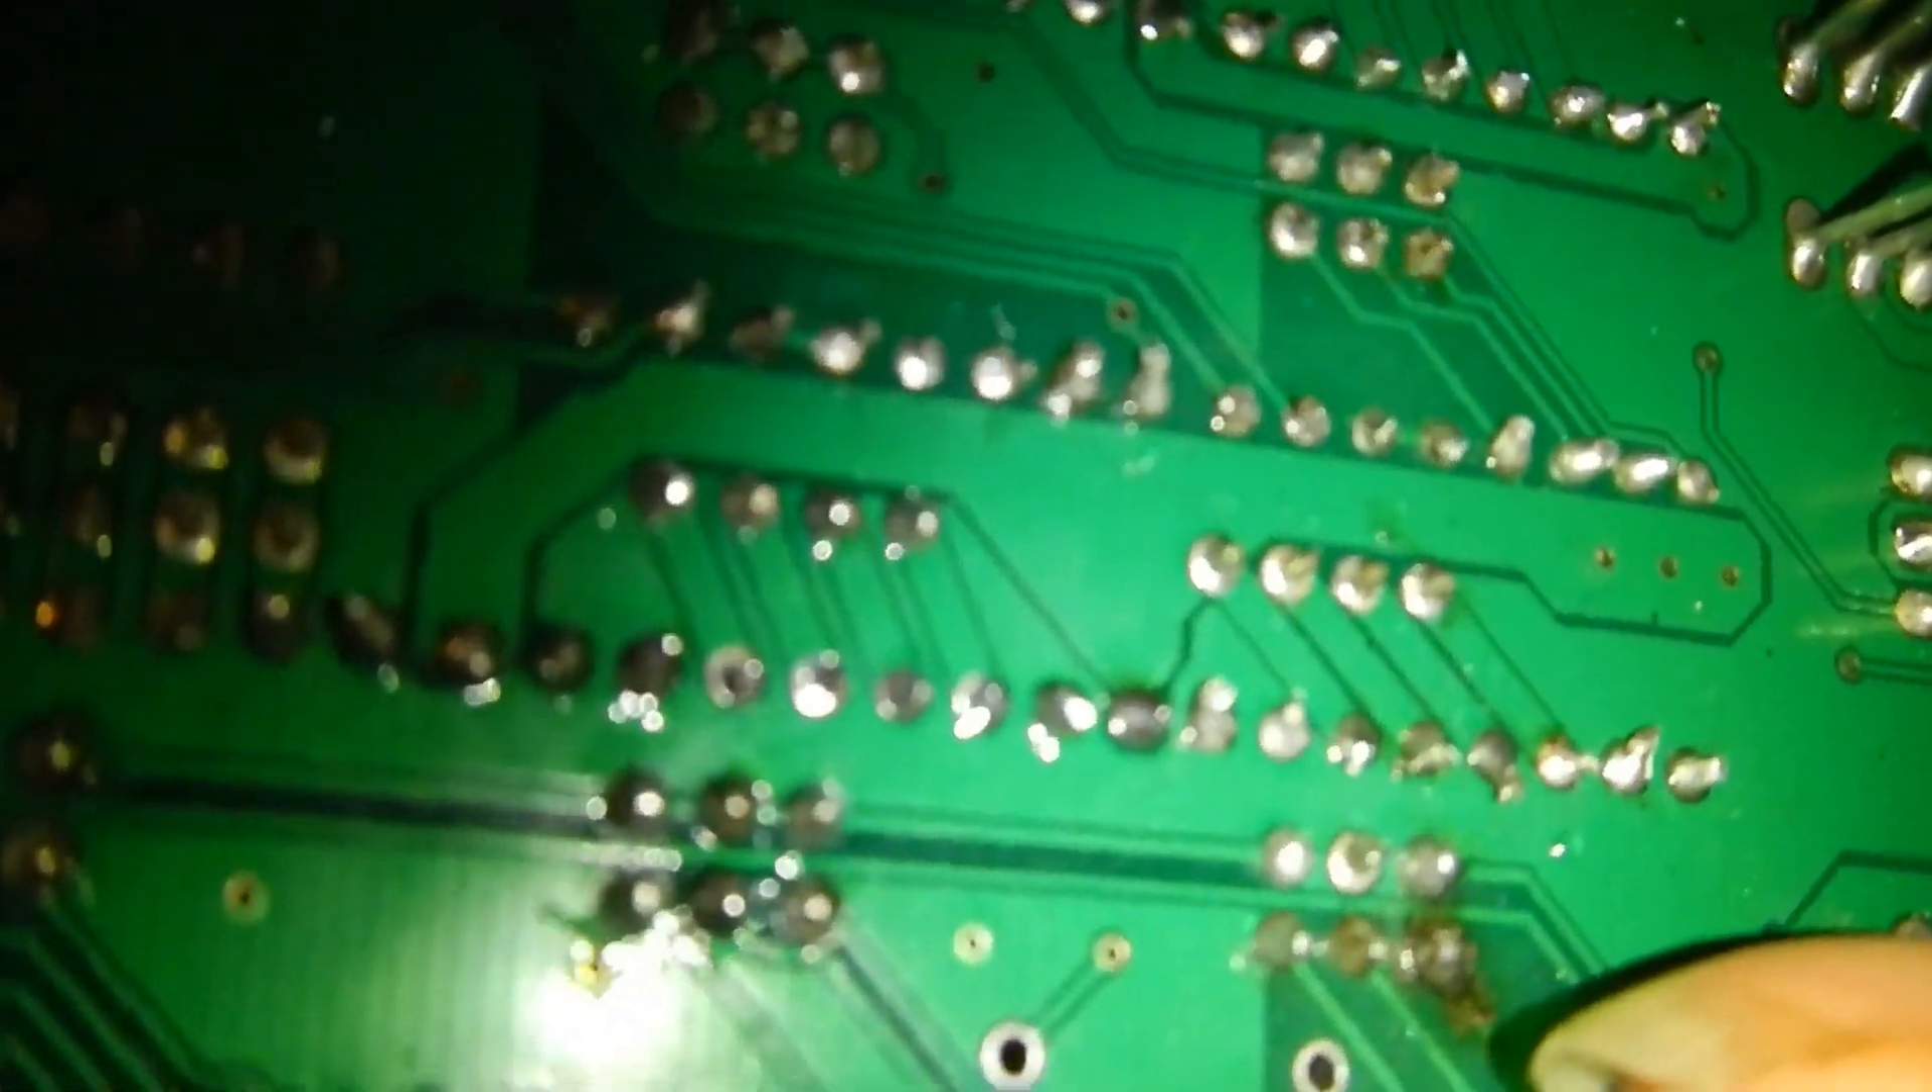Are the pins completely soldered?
Yes.